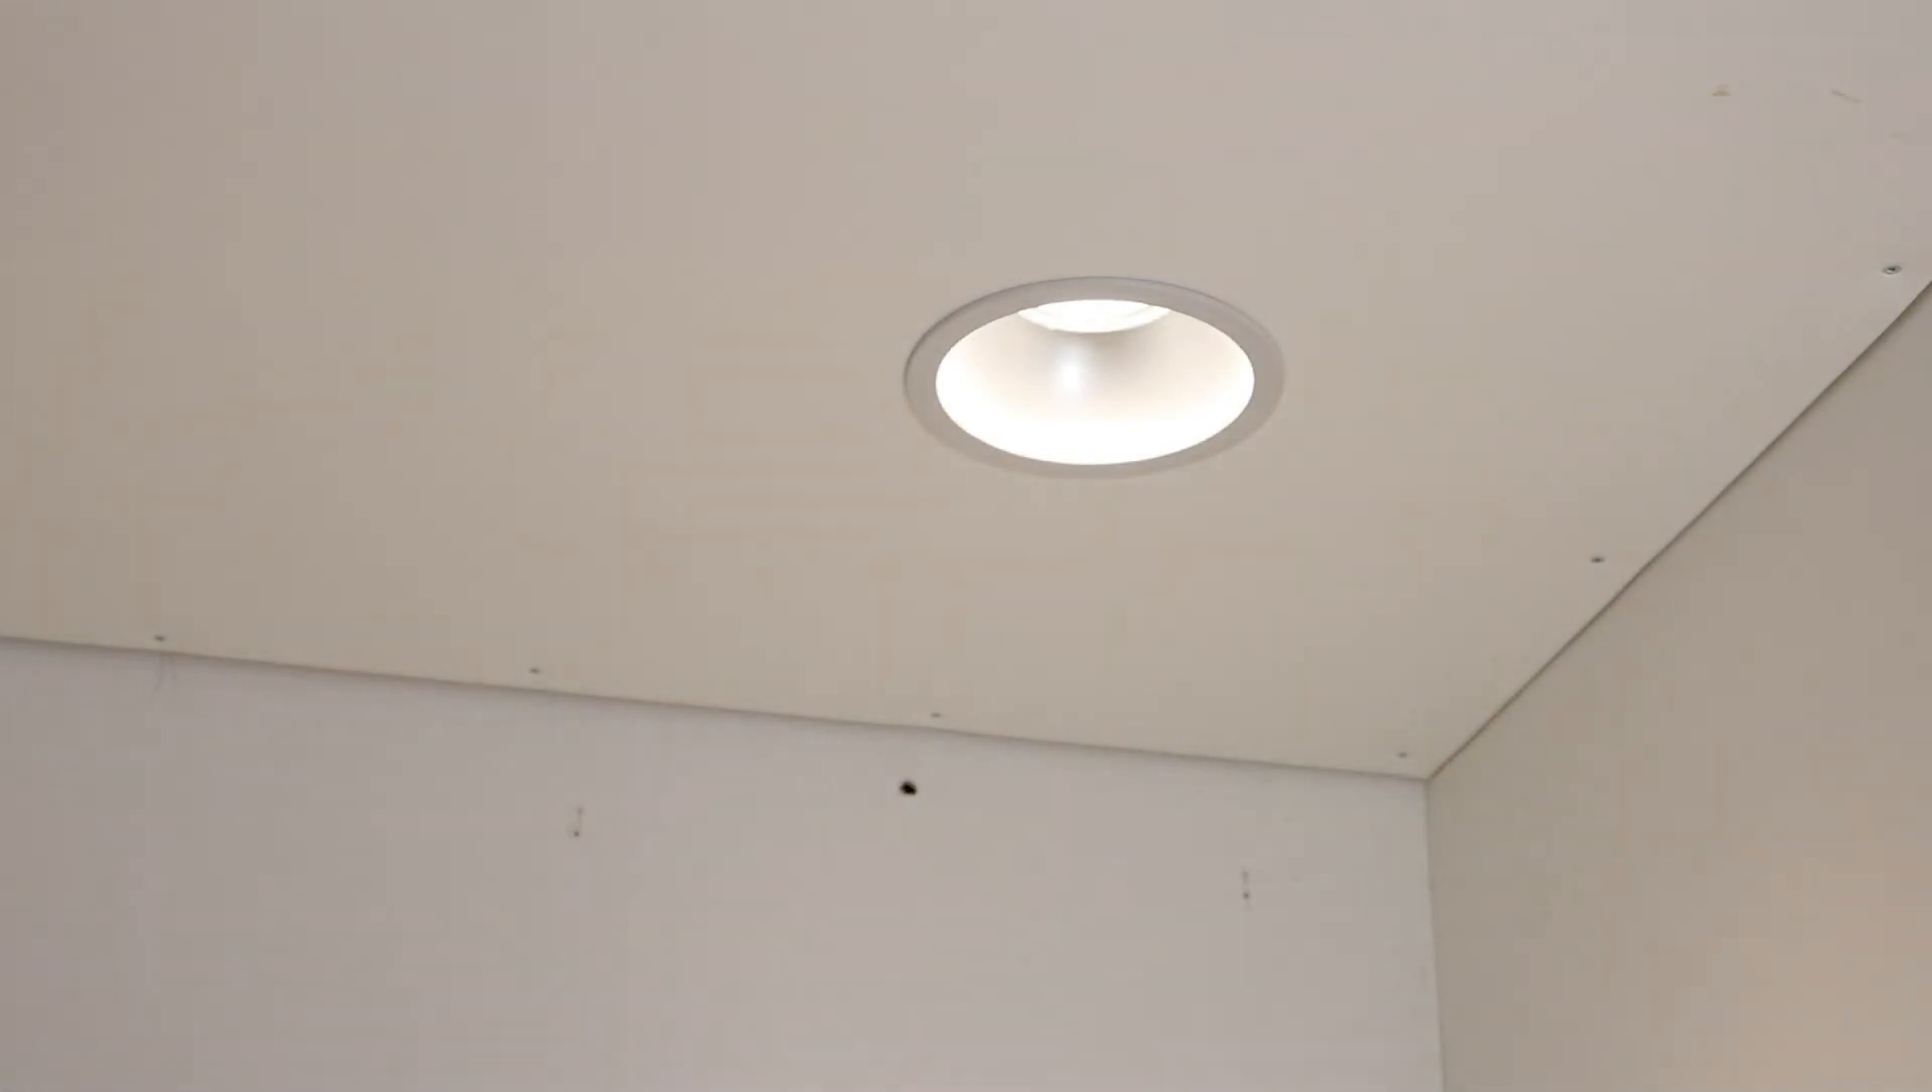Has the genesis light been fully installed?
Yes.